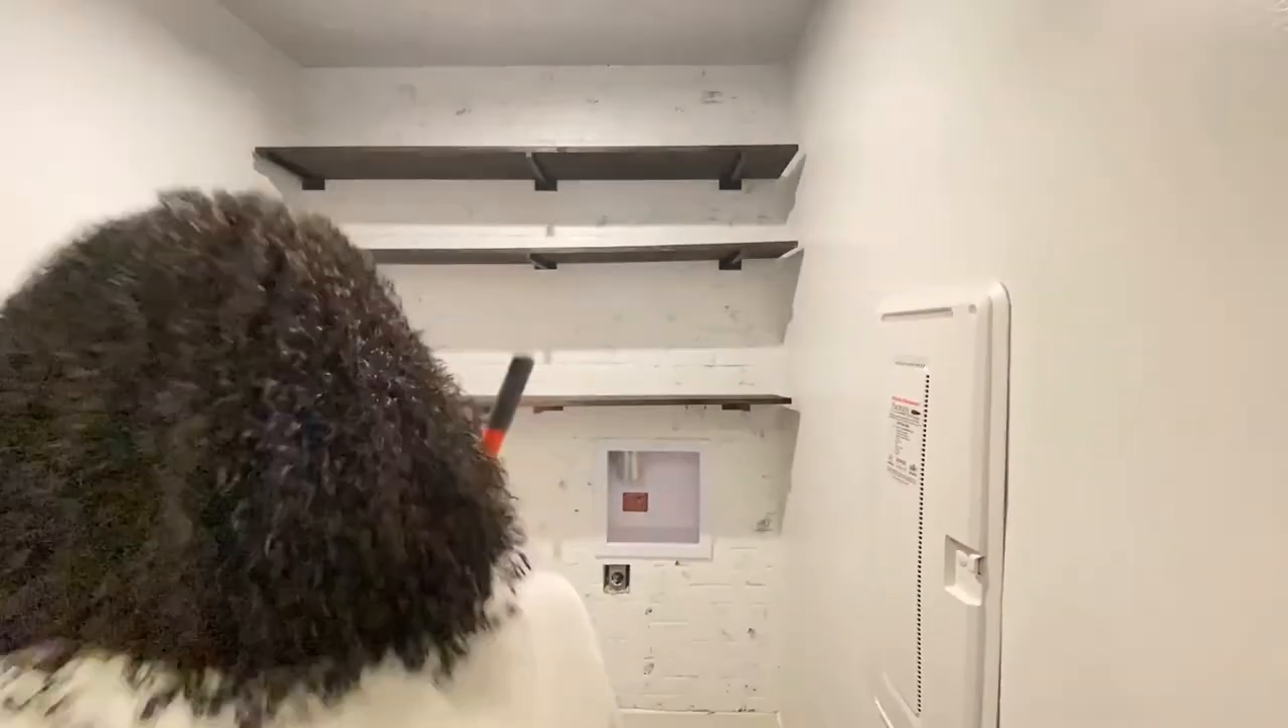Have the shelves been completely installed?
Yes.